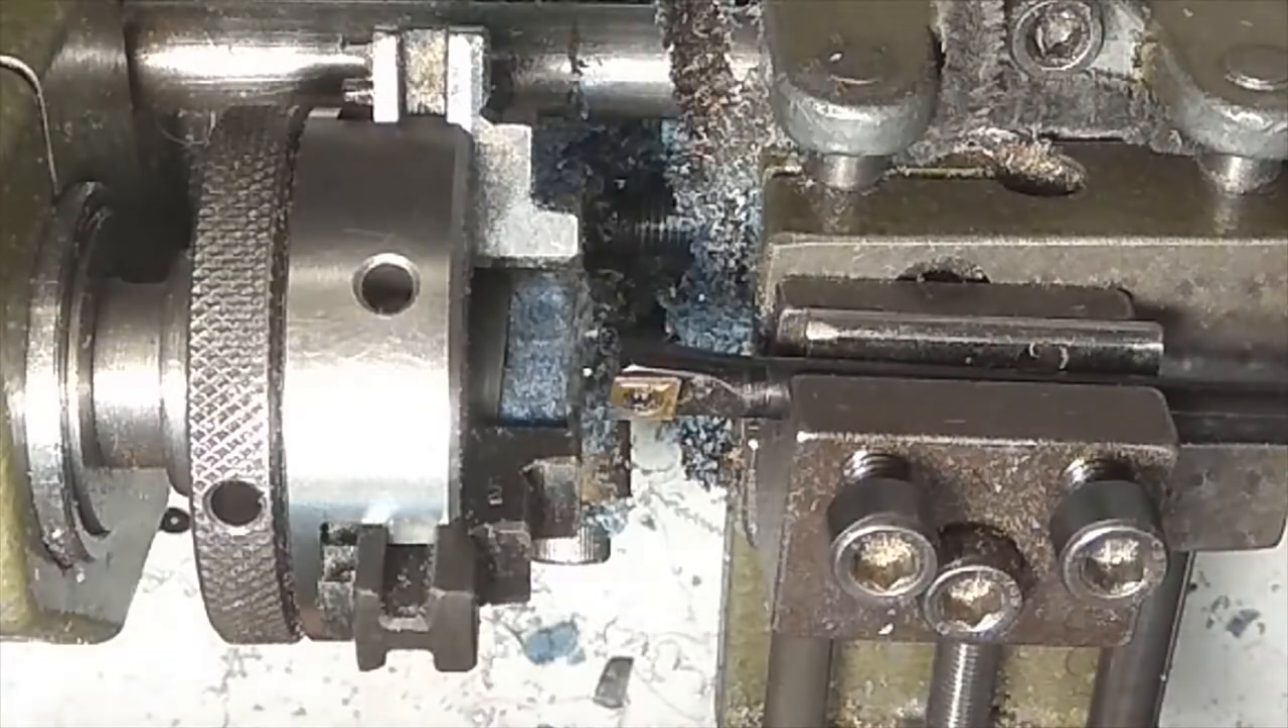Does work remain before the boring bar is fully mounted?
No.